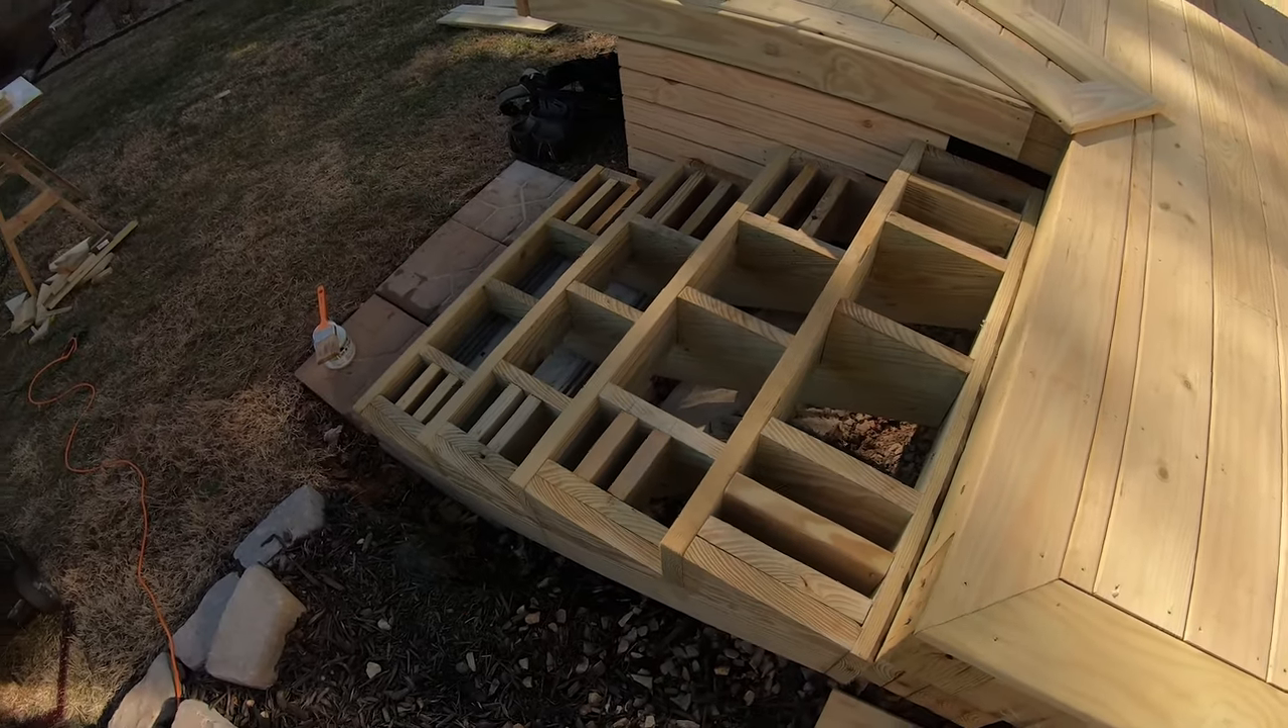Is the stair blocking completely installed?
Yes.